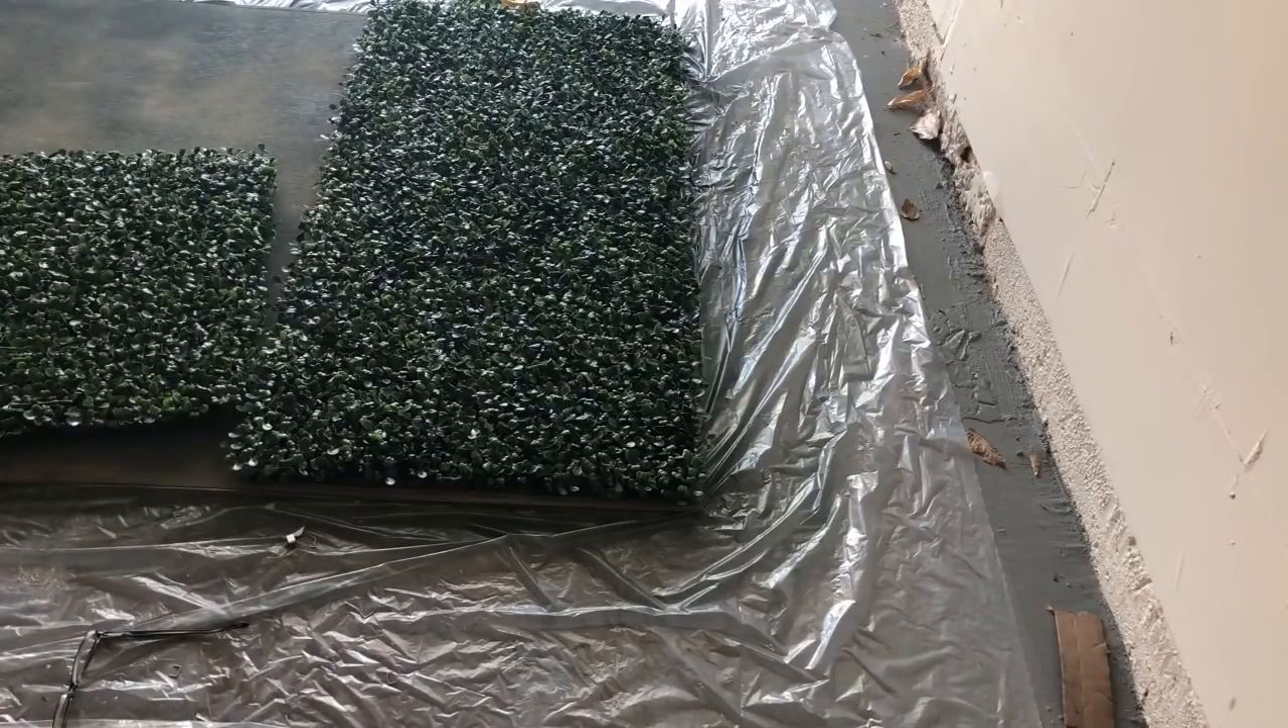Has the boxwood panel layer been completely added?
No.